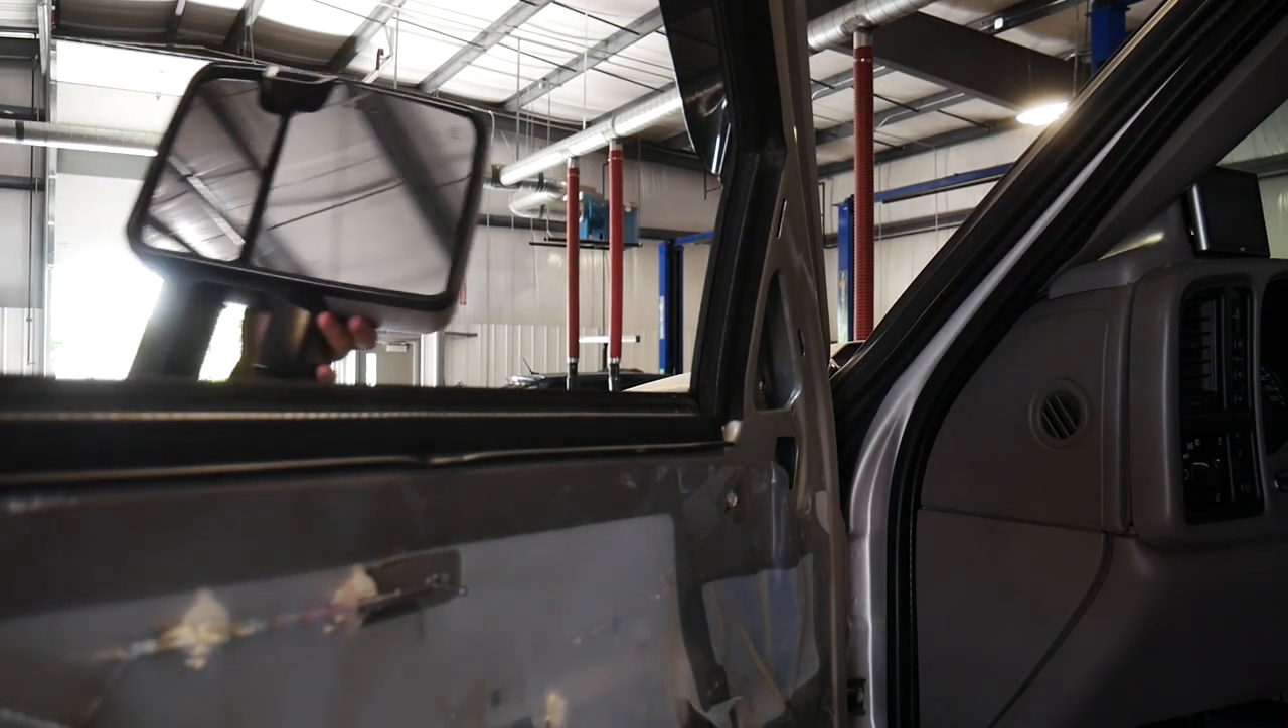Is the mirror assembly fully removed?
Yes.